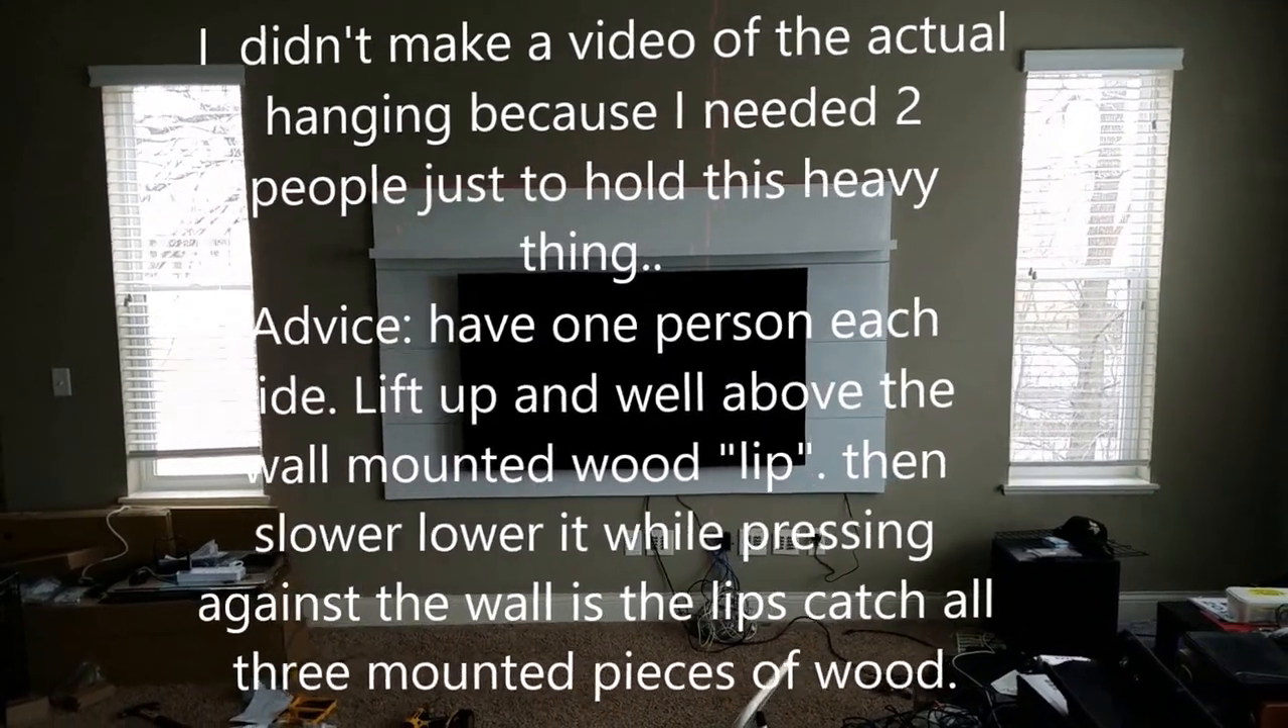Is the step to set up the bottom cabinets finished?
No.